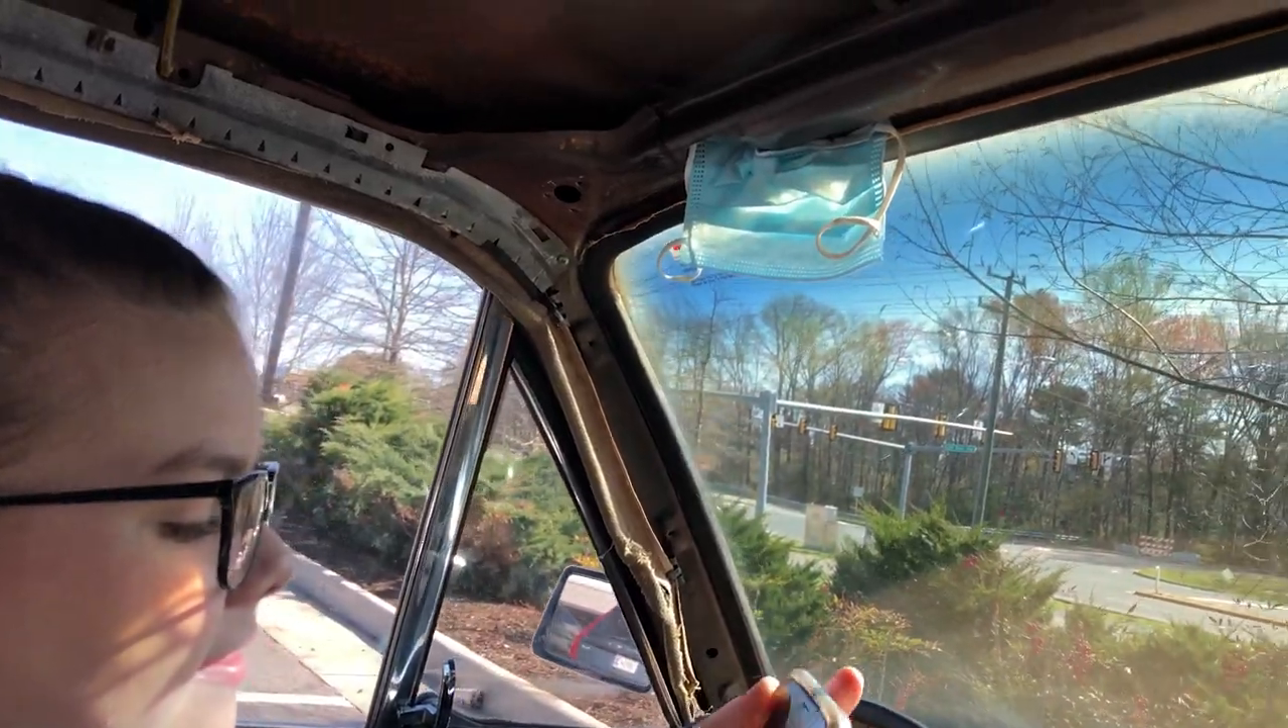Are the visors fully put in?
No.